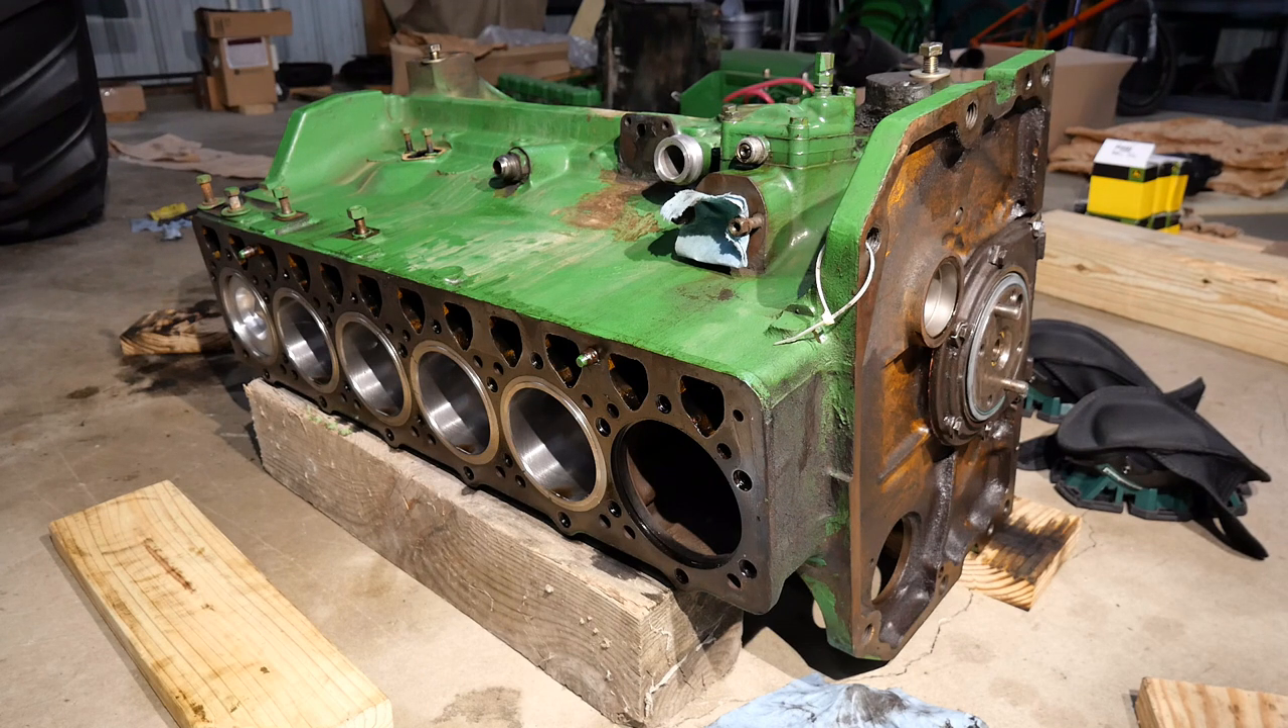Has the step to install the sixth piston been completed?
No.